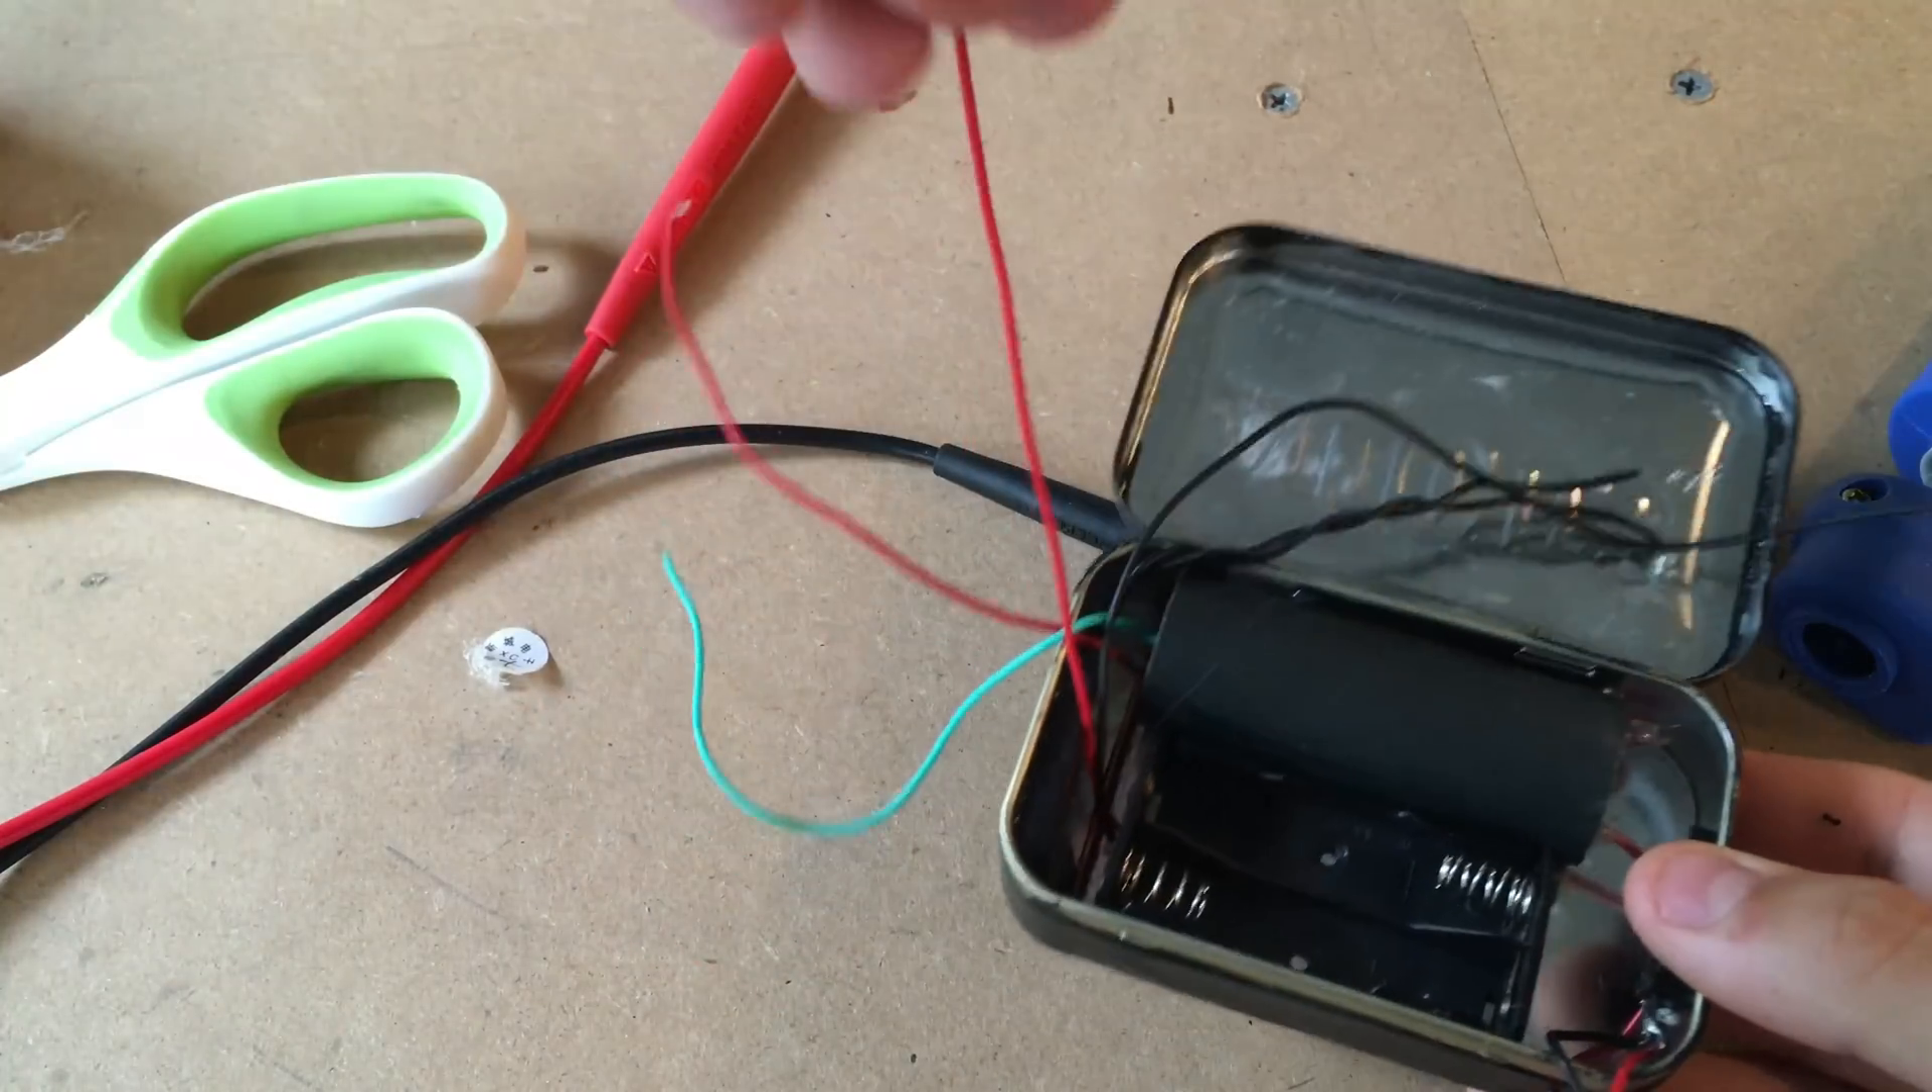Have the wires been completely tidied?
No.